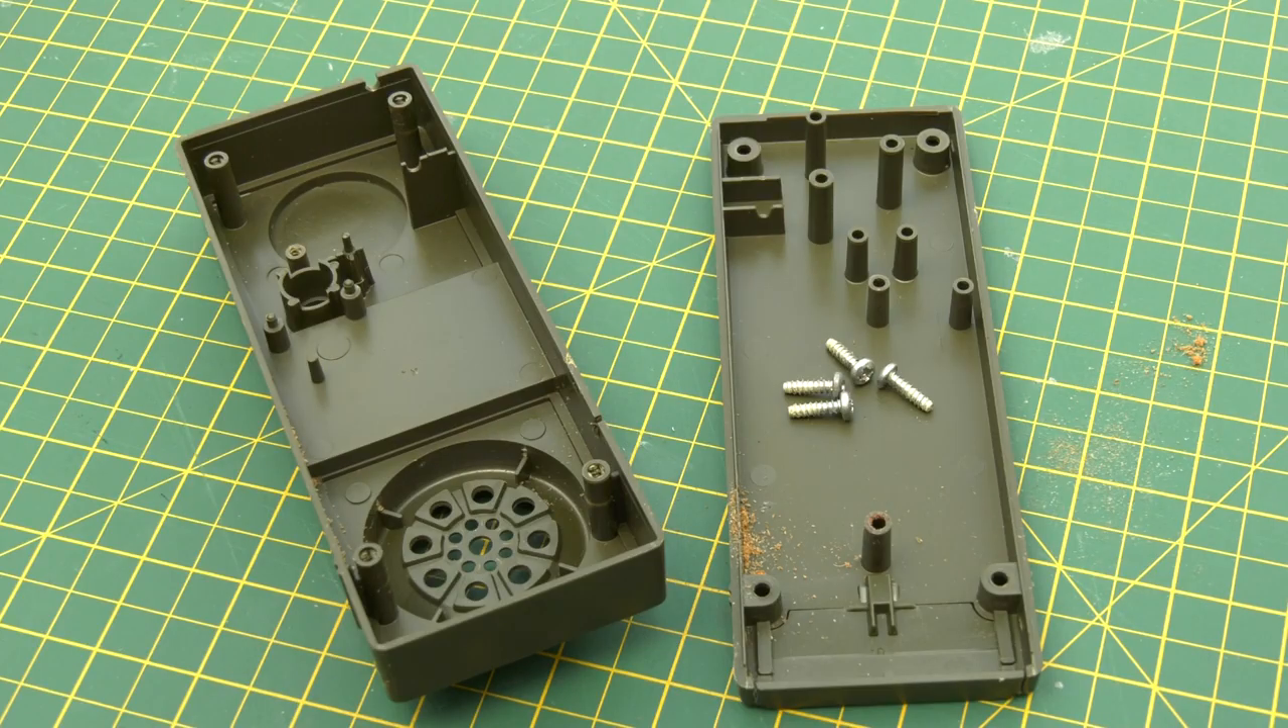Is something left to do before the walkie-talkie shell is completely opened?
No.